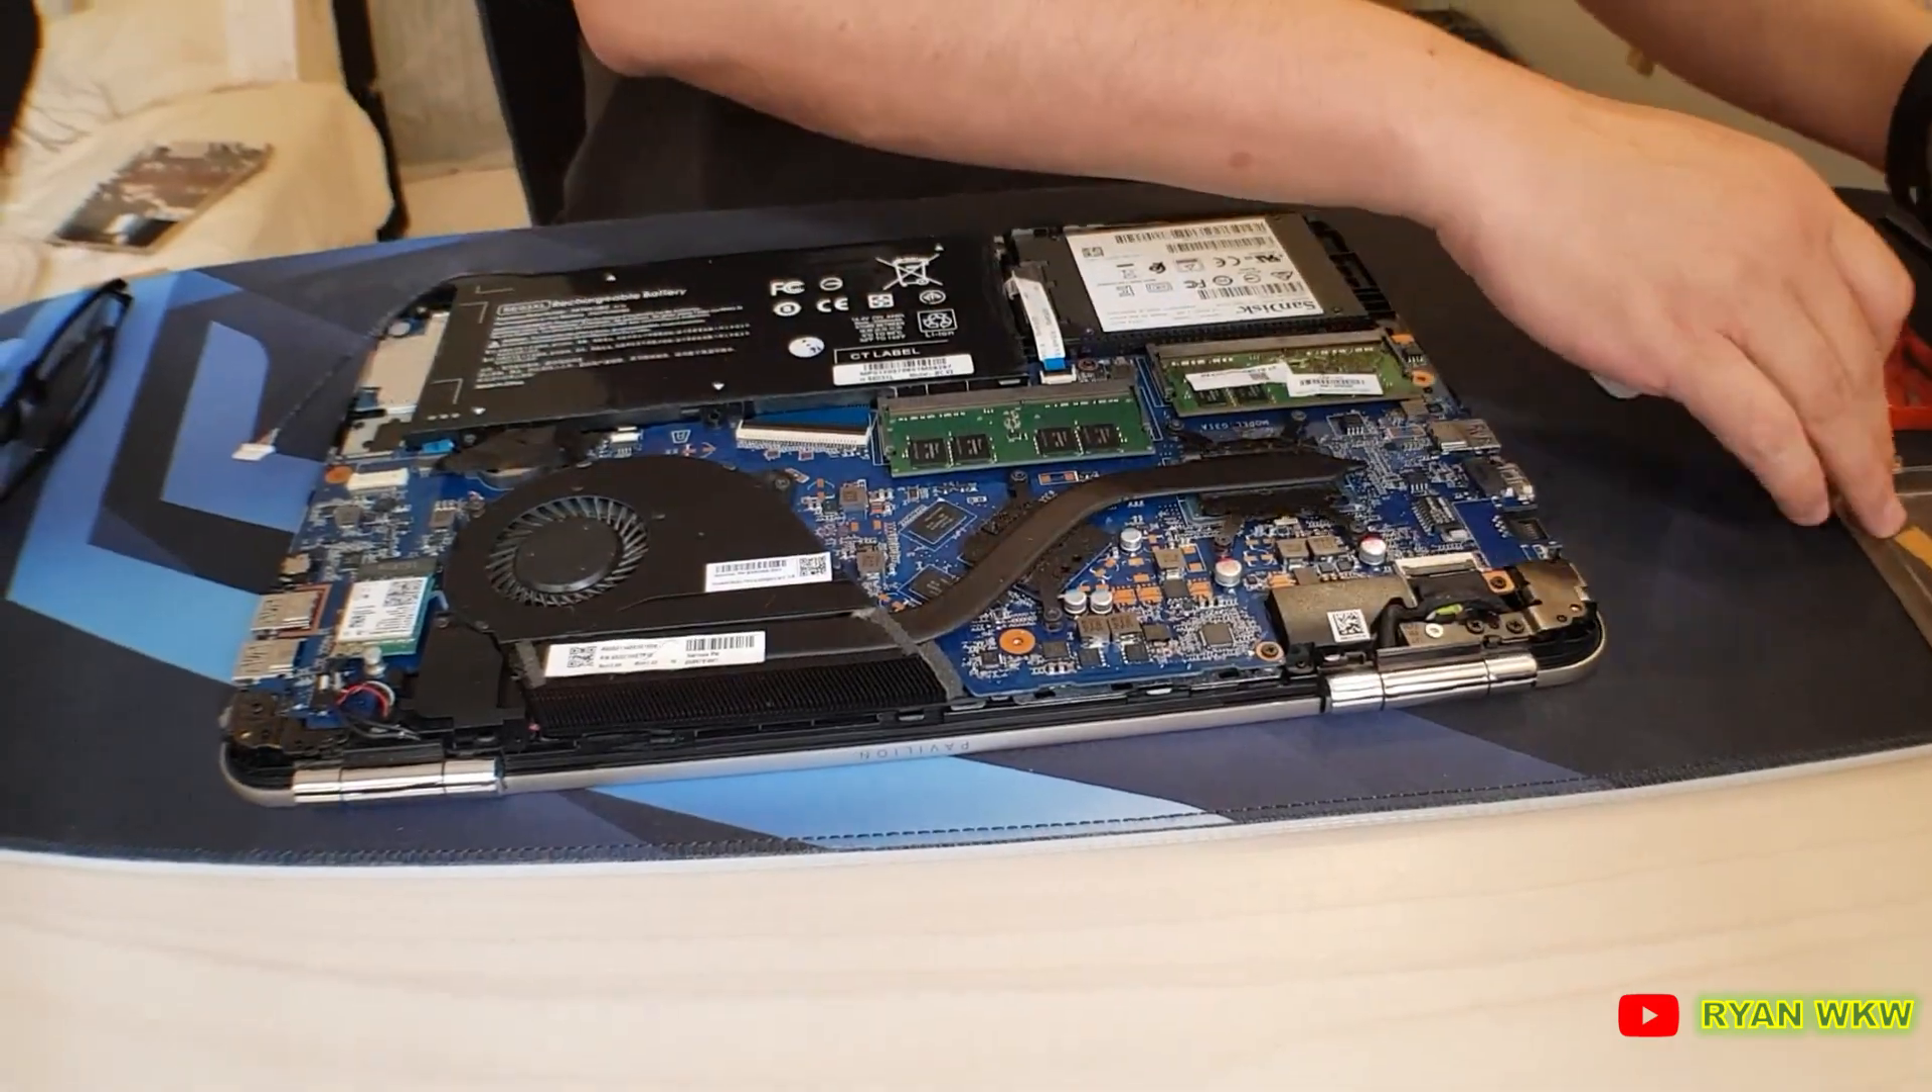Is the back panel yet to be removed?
No.